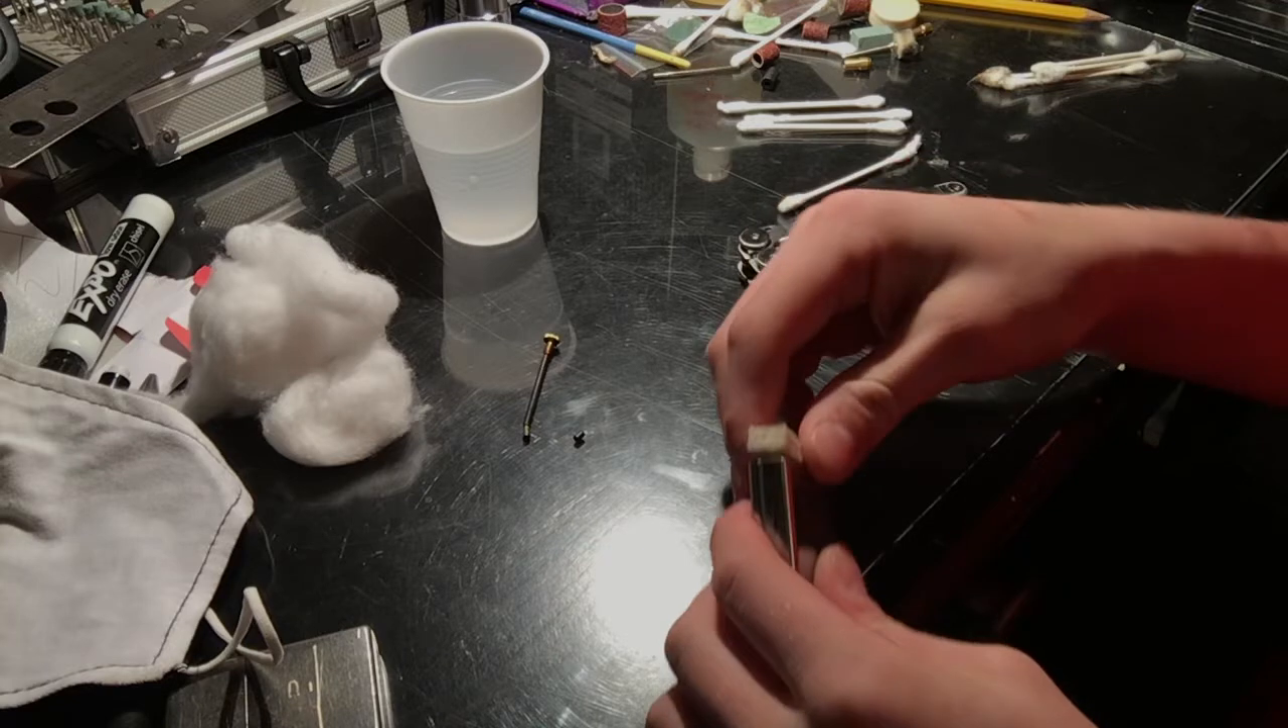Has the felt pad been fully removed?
No.